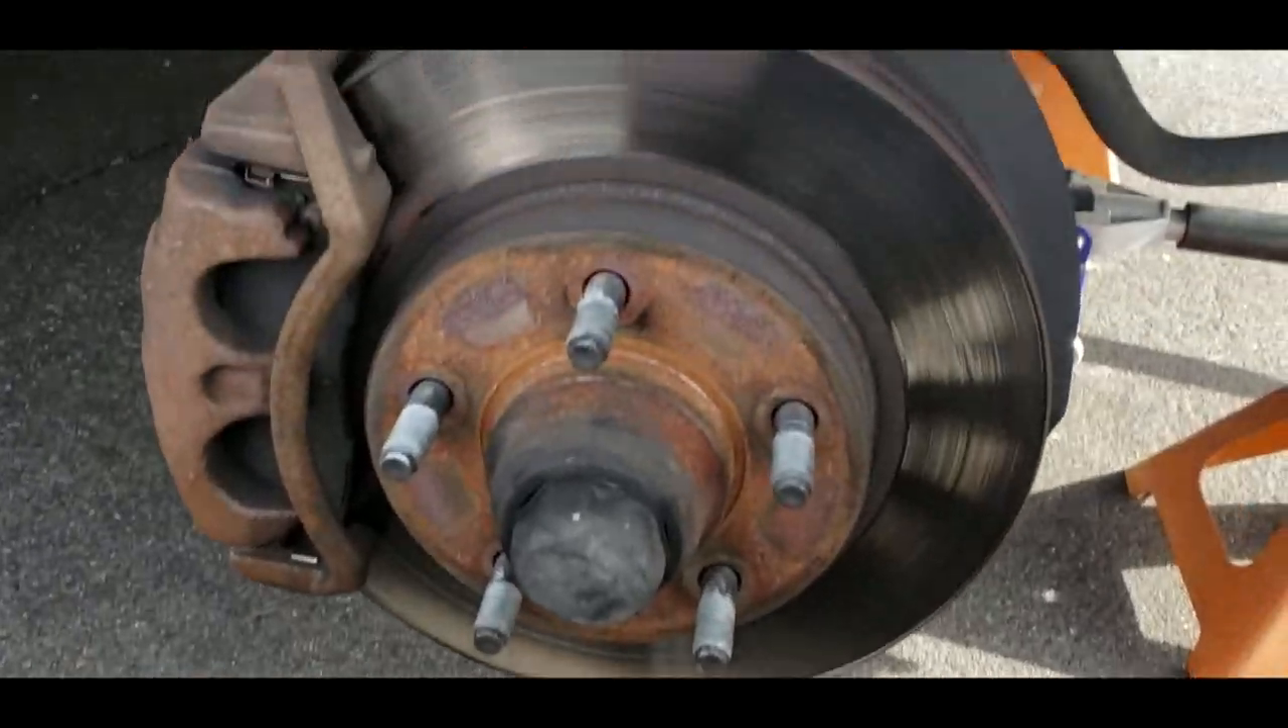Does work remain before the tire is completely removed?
No.